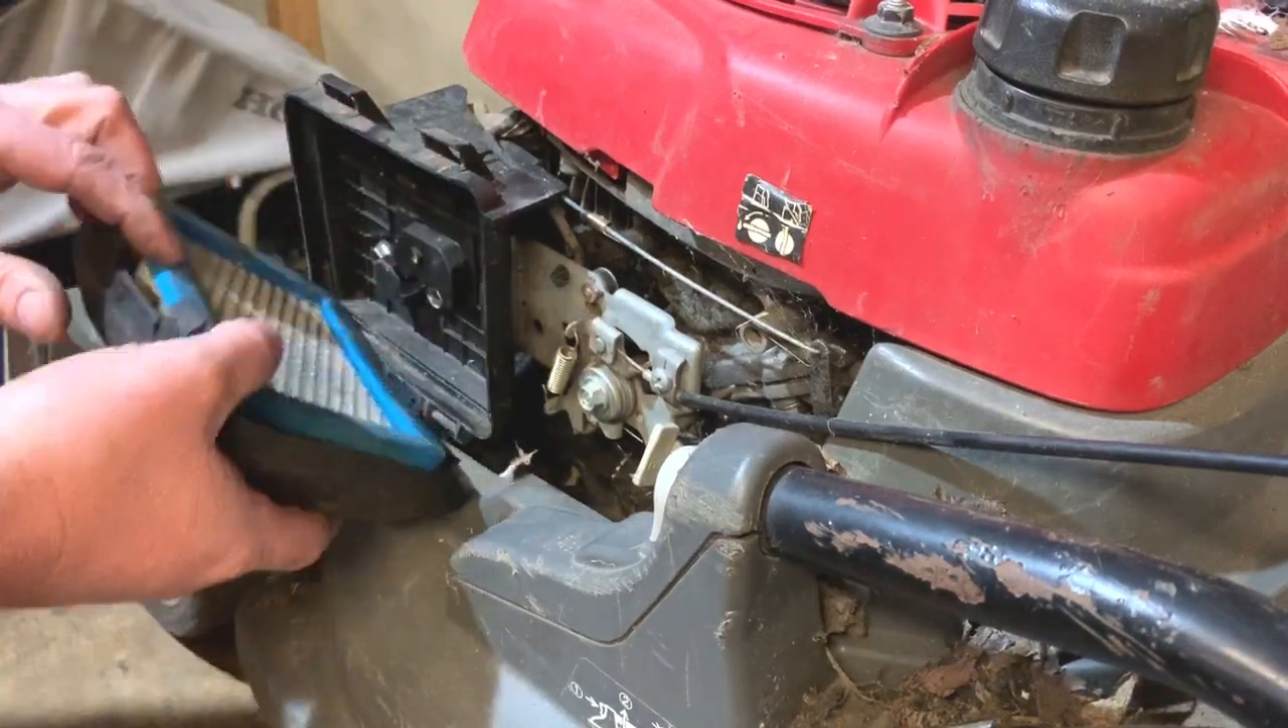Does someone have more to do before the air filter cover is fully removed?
No.